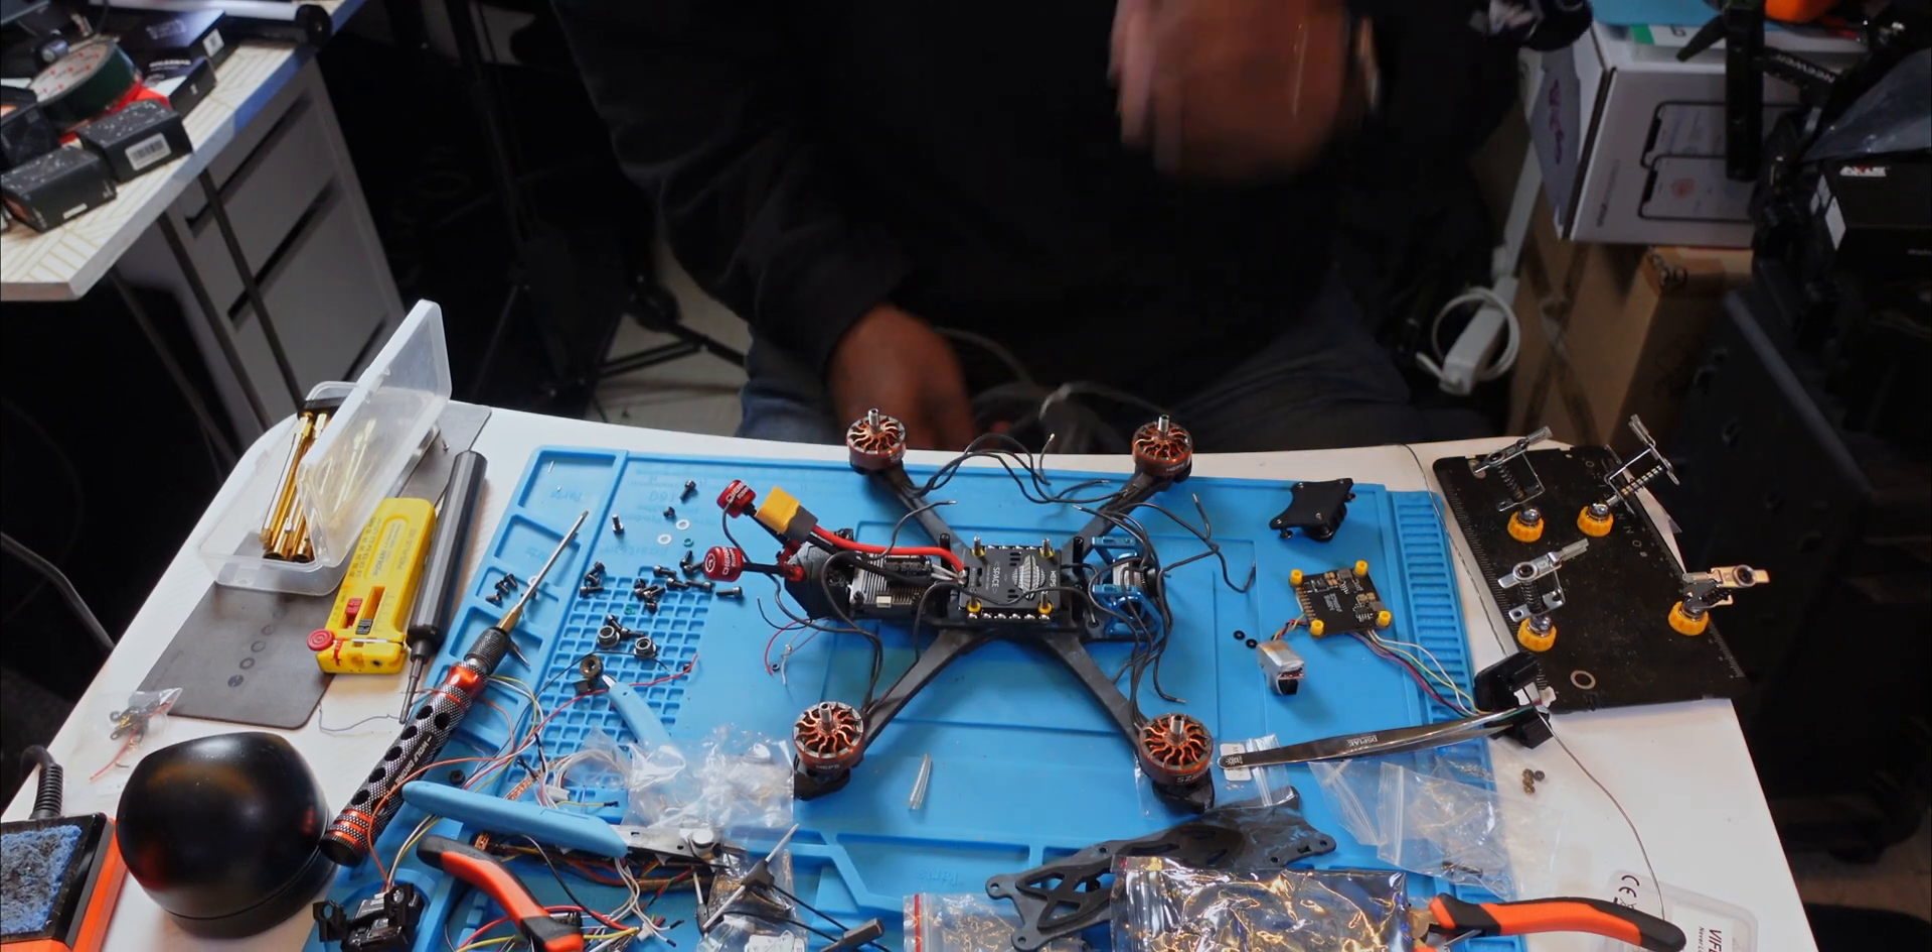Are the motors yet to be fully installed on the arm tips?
No.